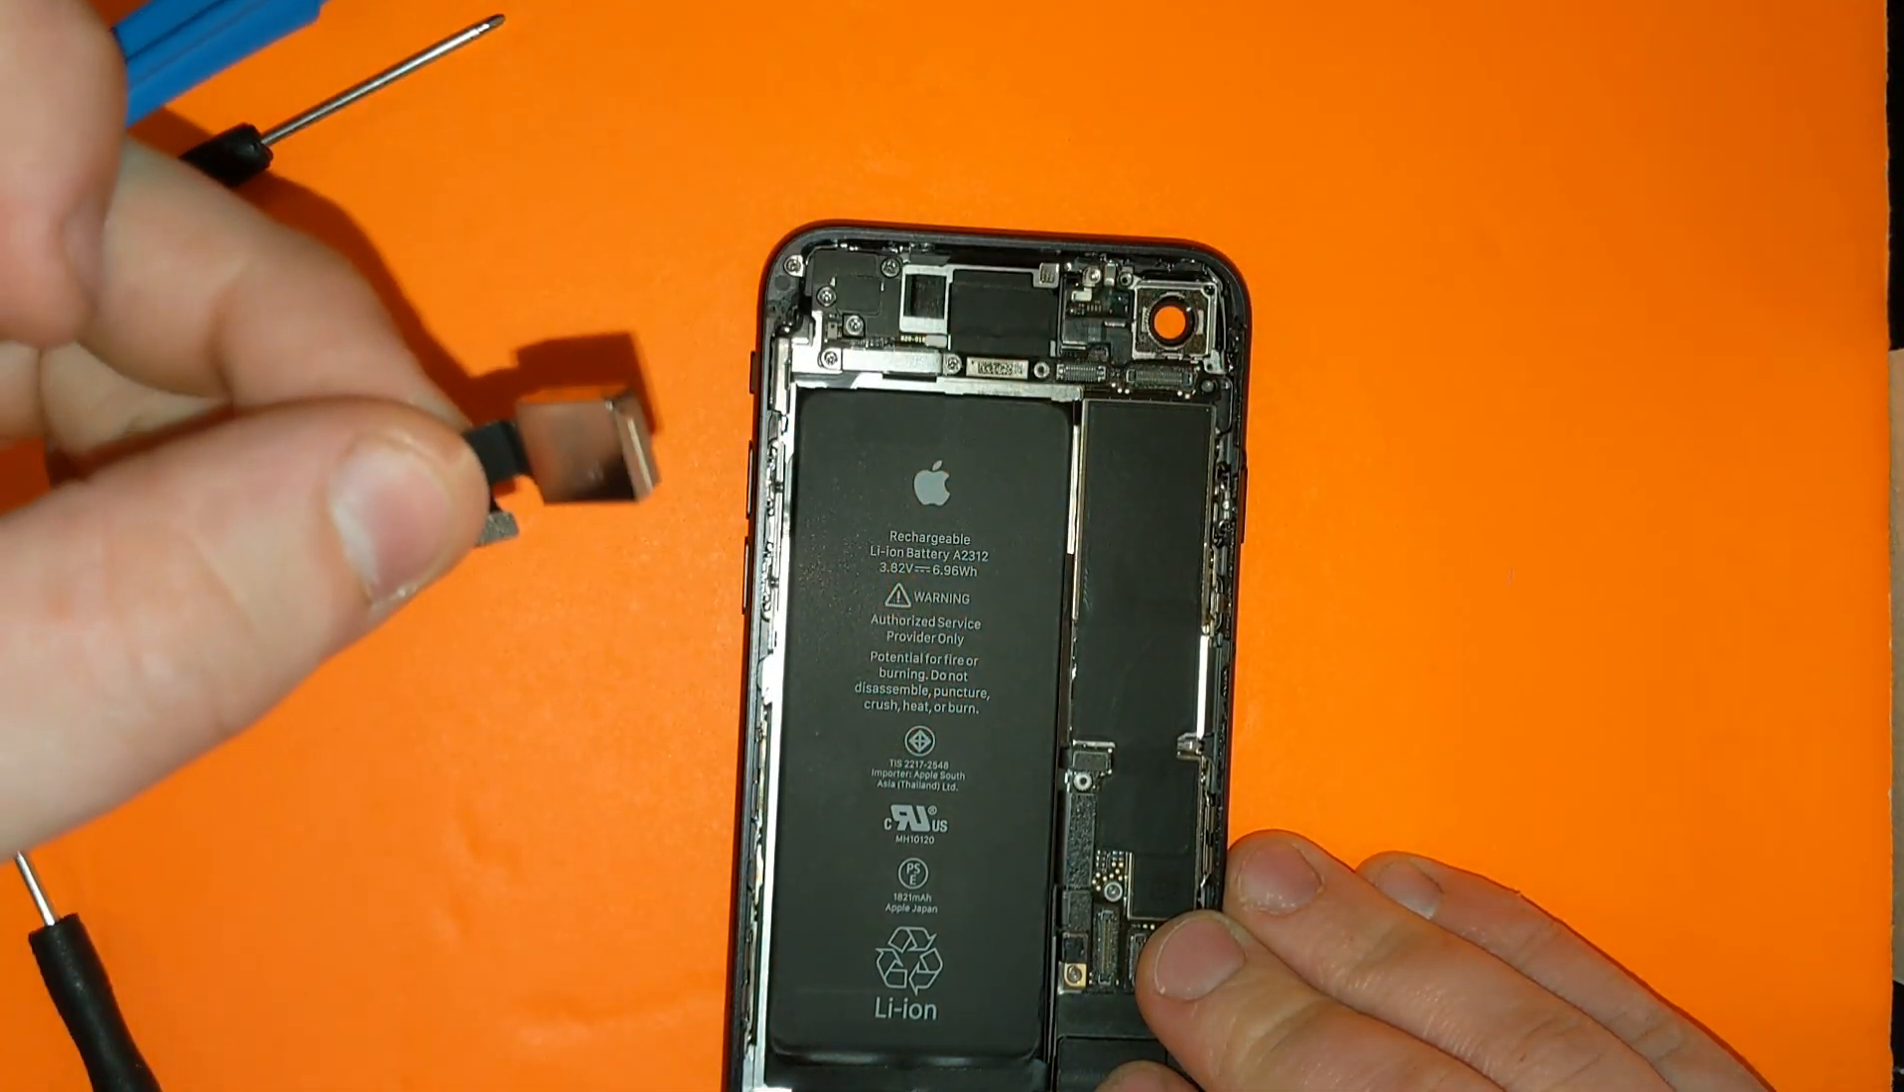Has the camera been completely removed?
Yes.